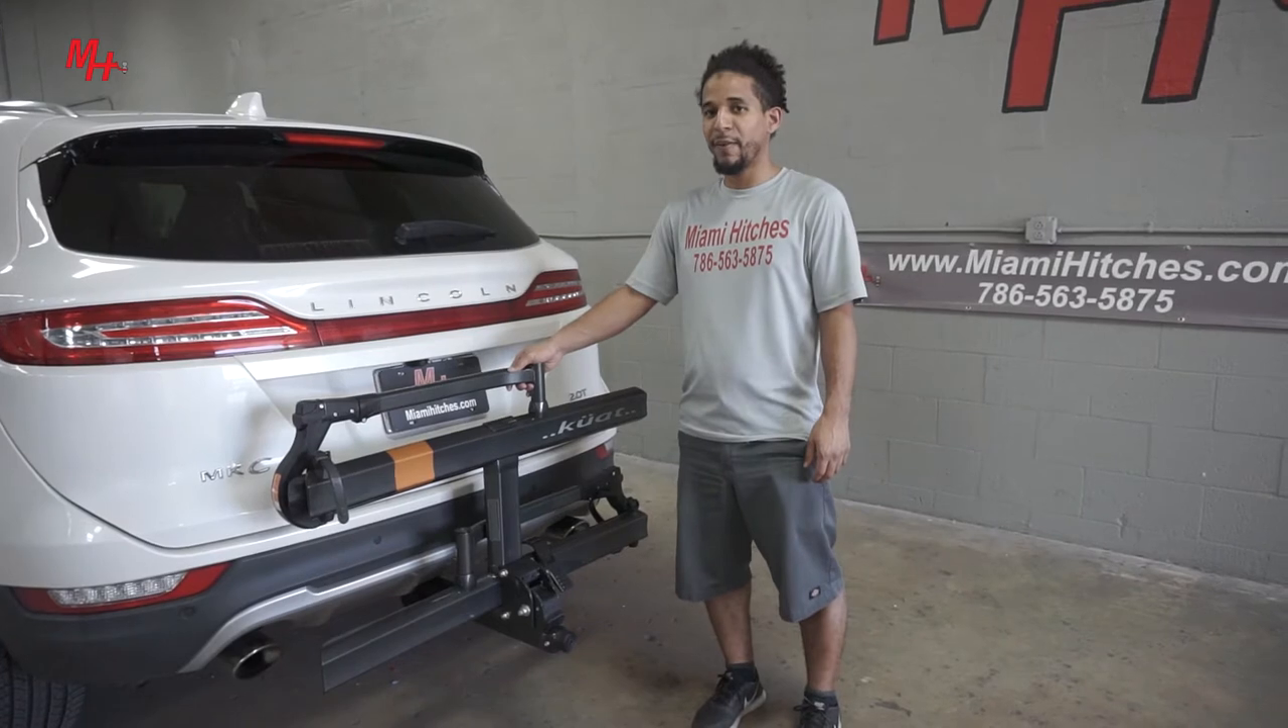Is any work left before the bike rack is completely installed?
No.